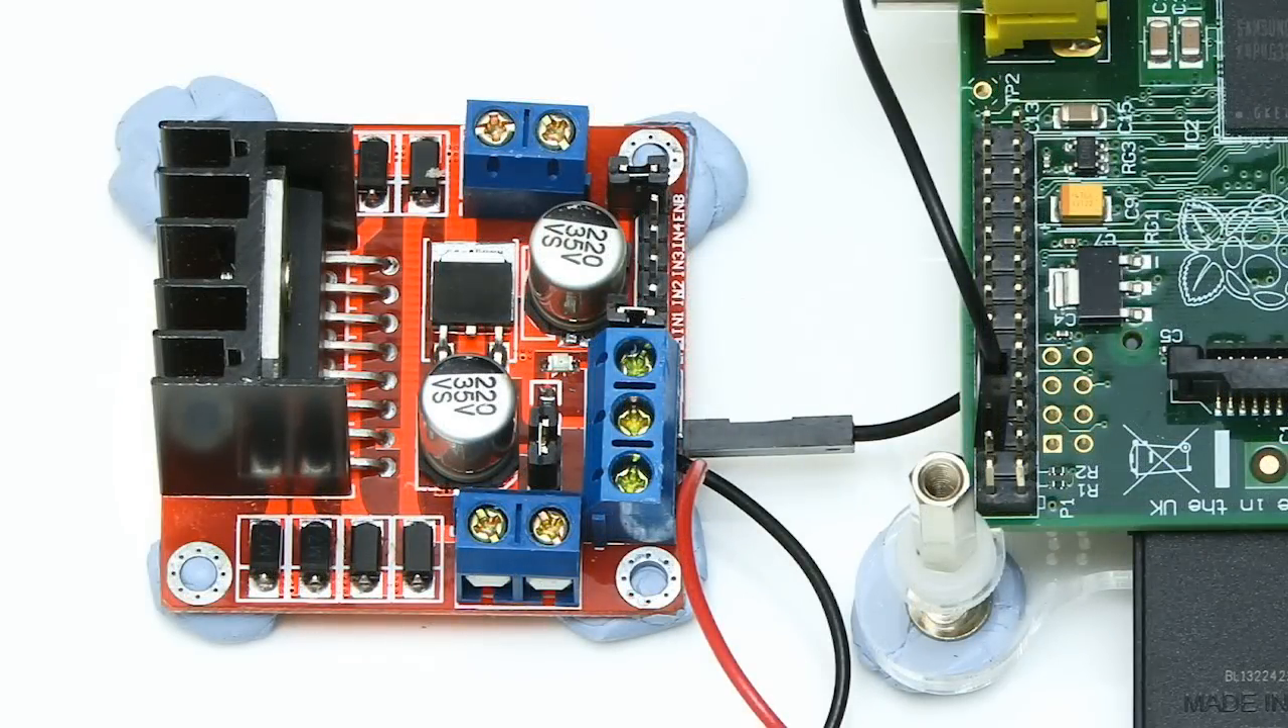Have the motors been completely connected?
No.